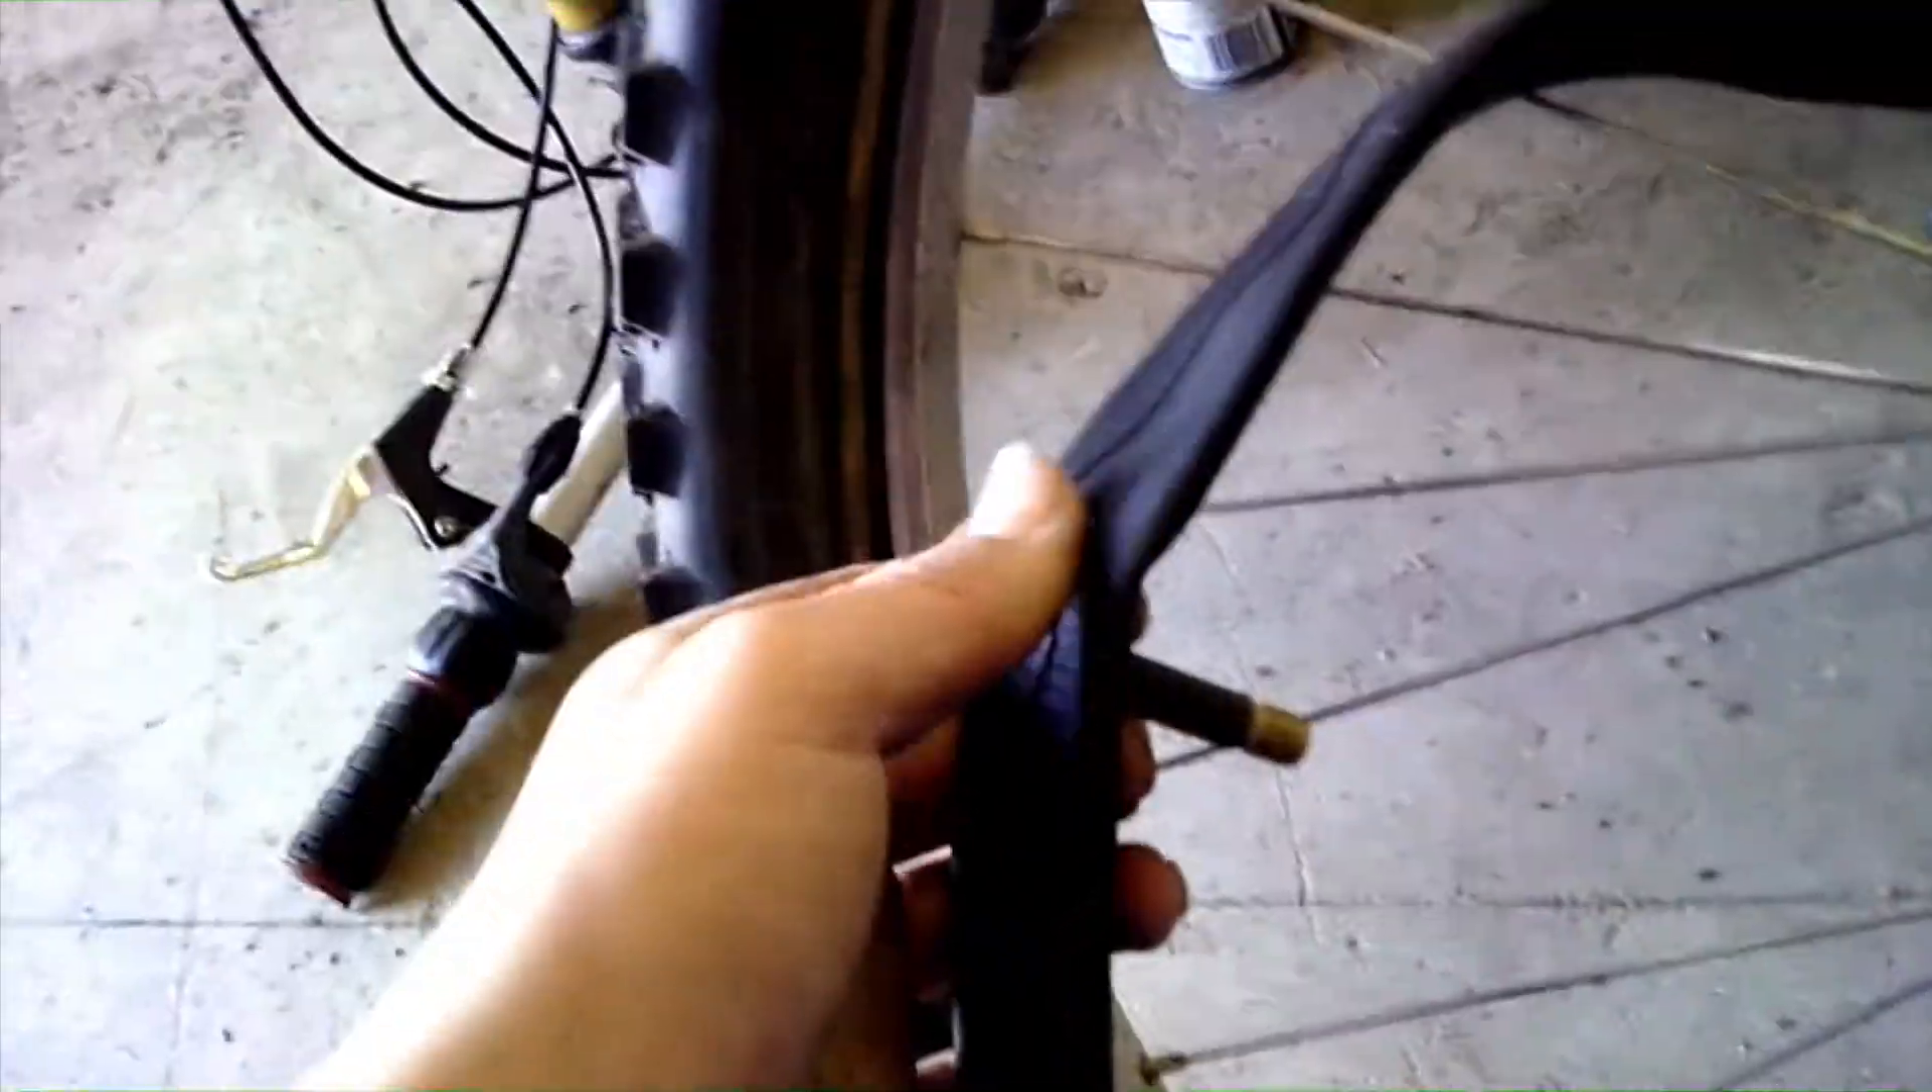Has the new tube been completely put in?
No.